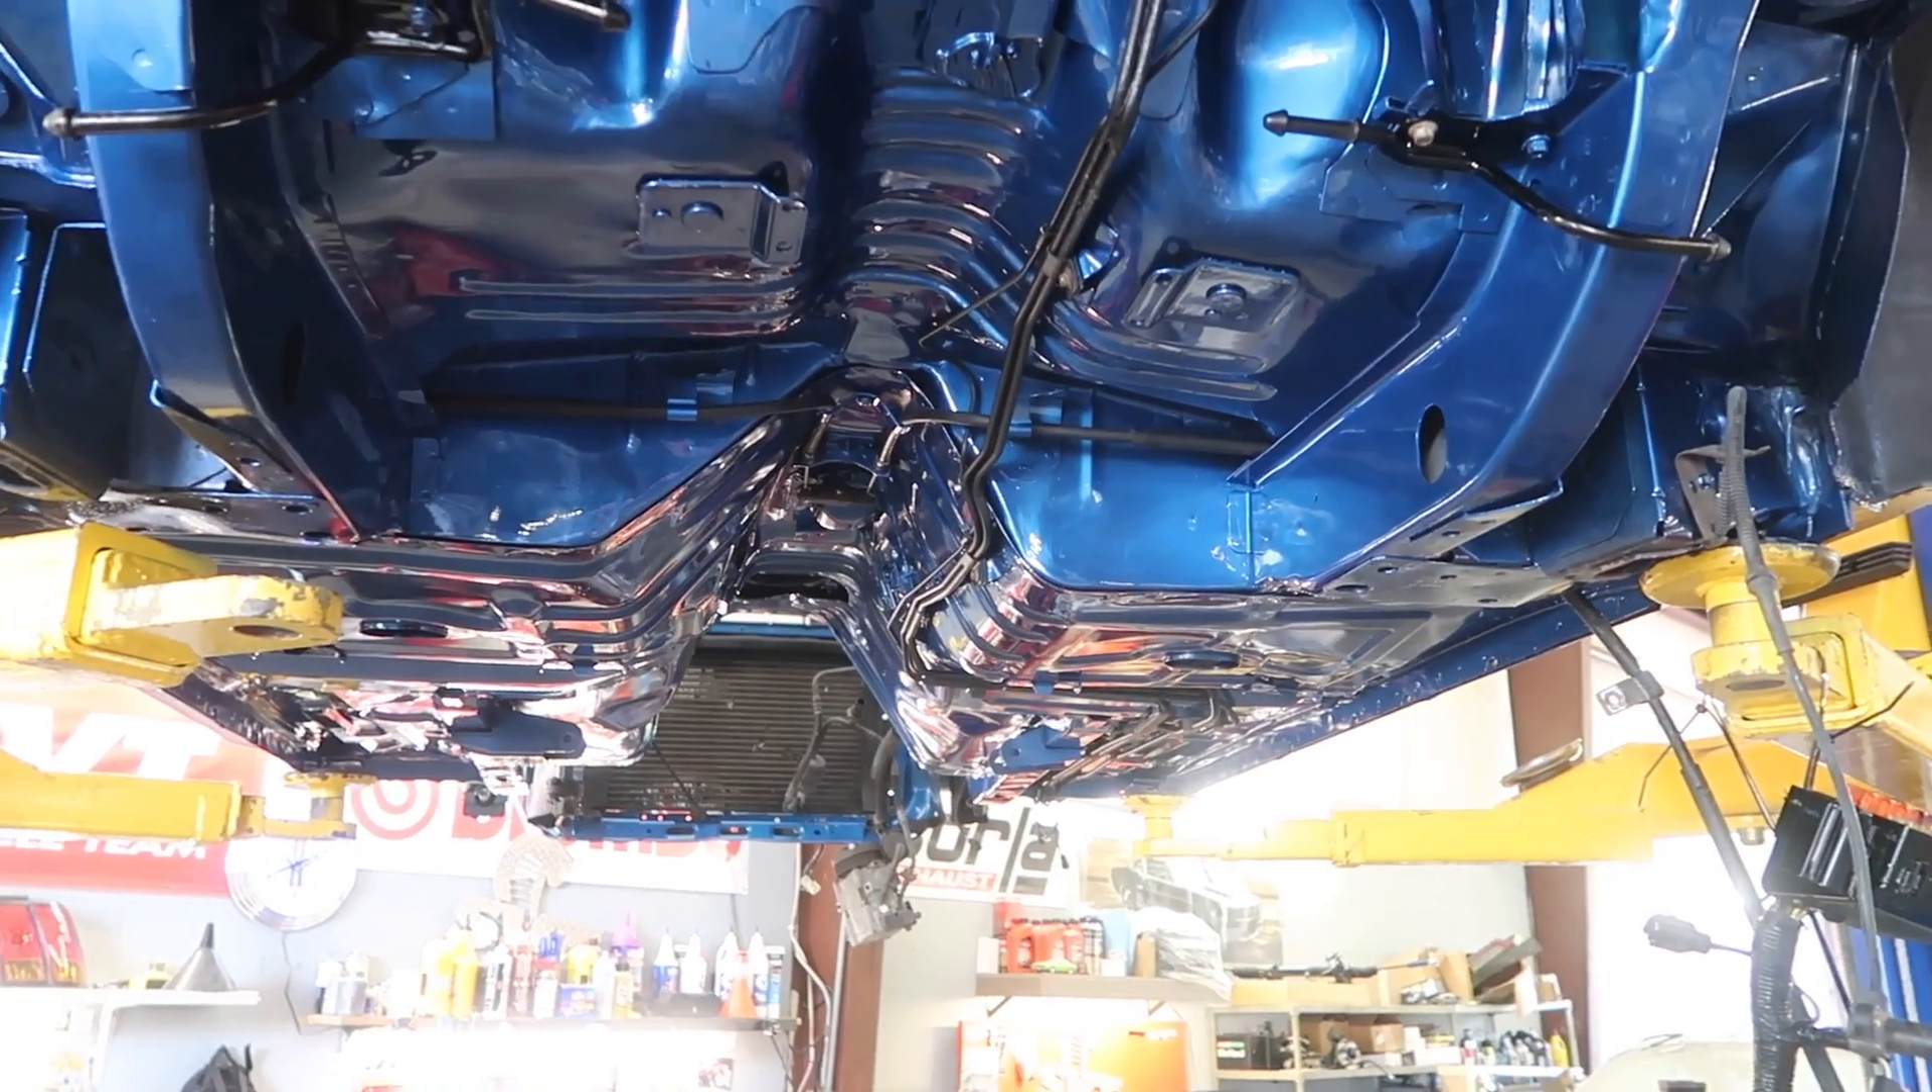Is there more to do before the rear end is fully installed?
Yes.